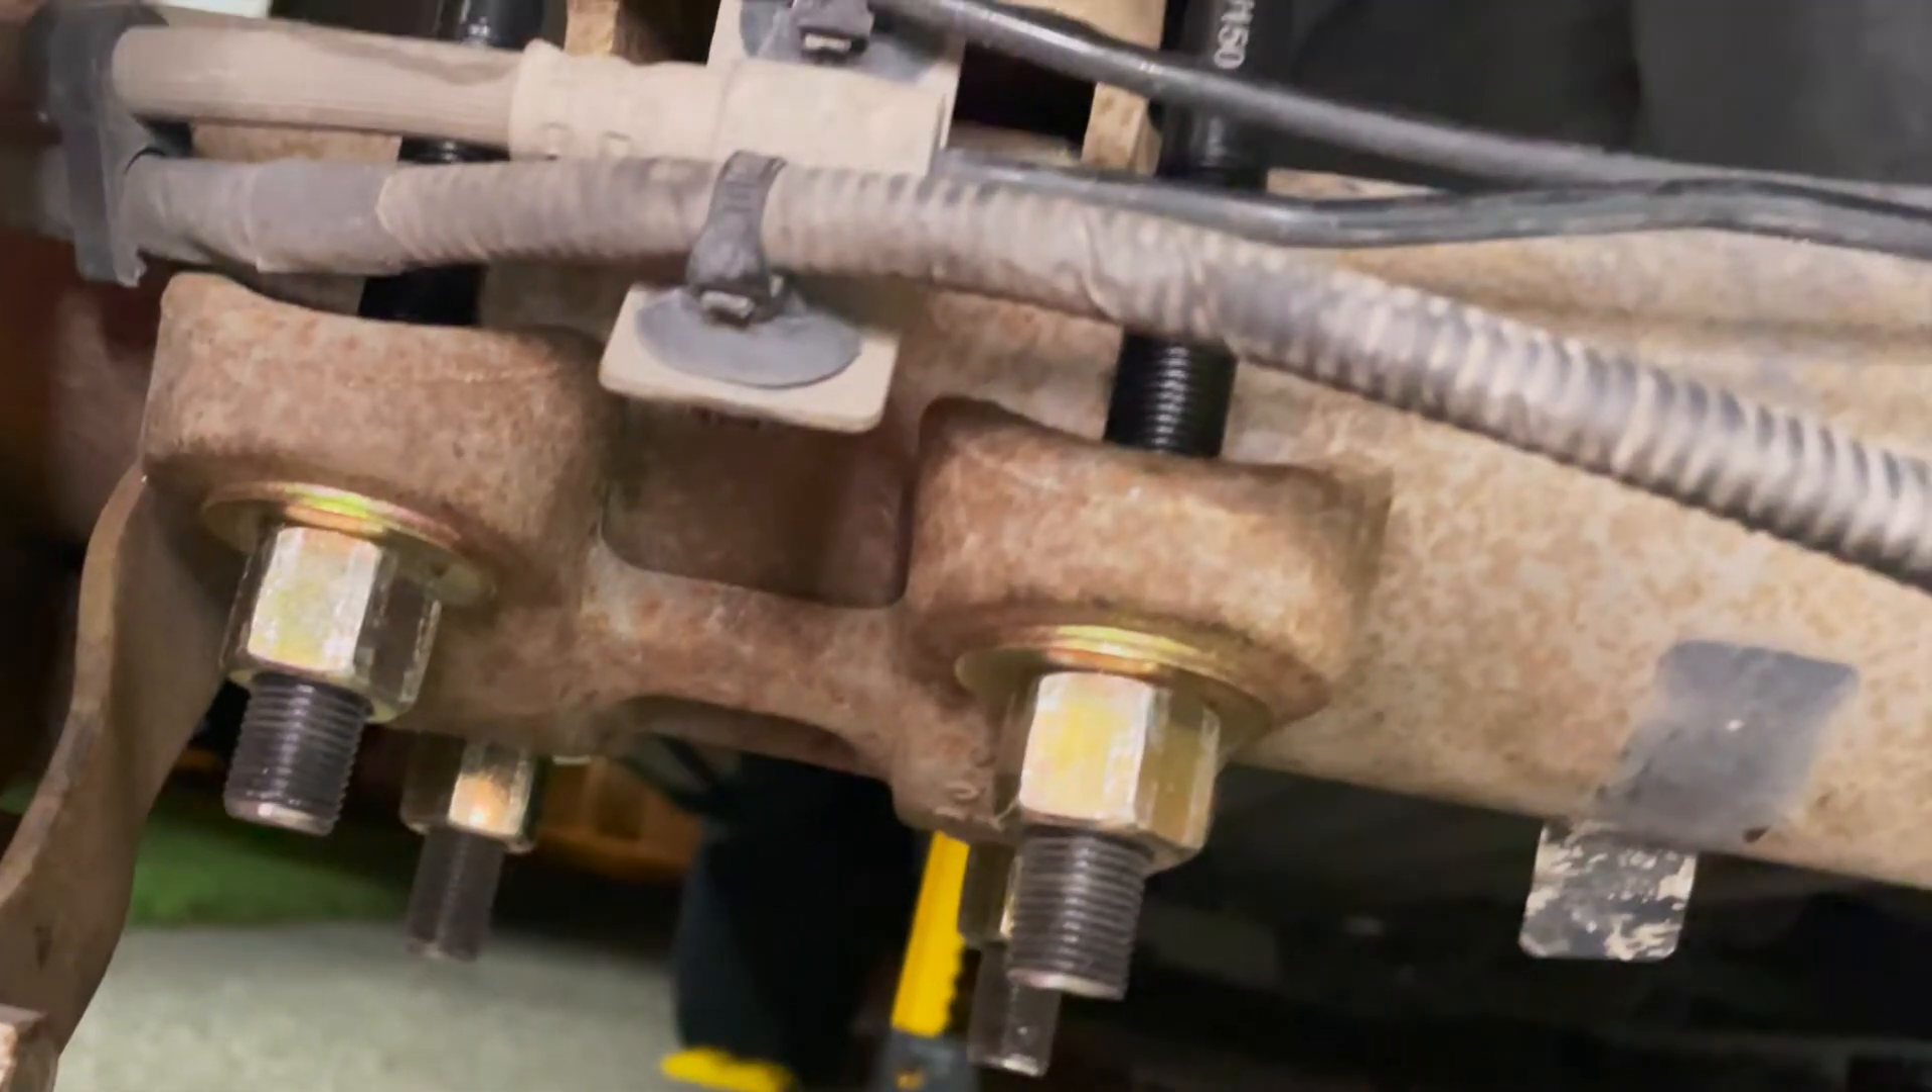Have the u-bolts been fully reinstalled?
Yes.